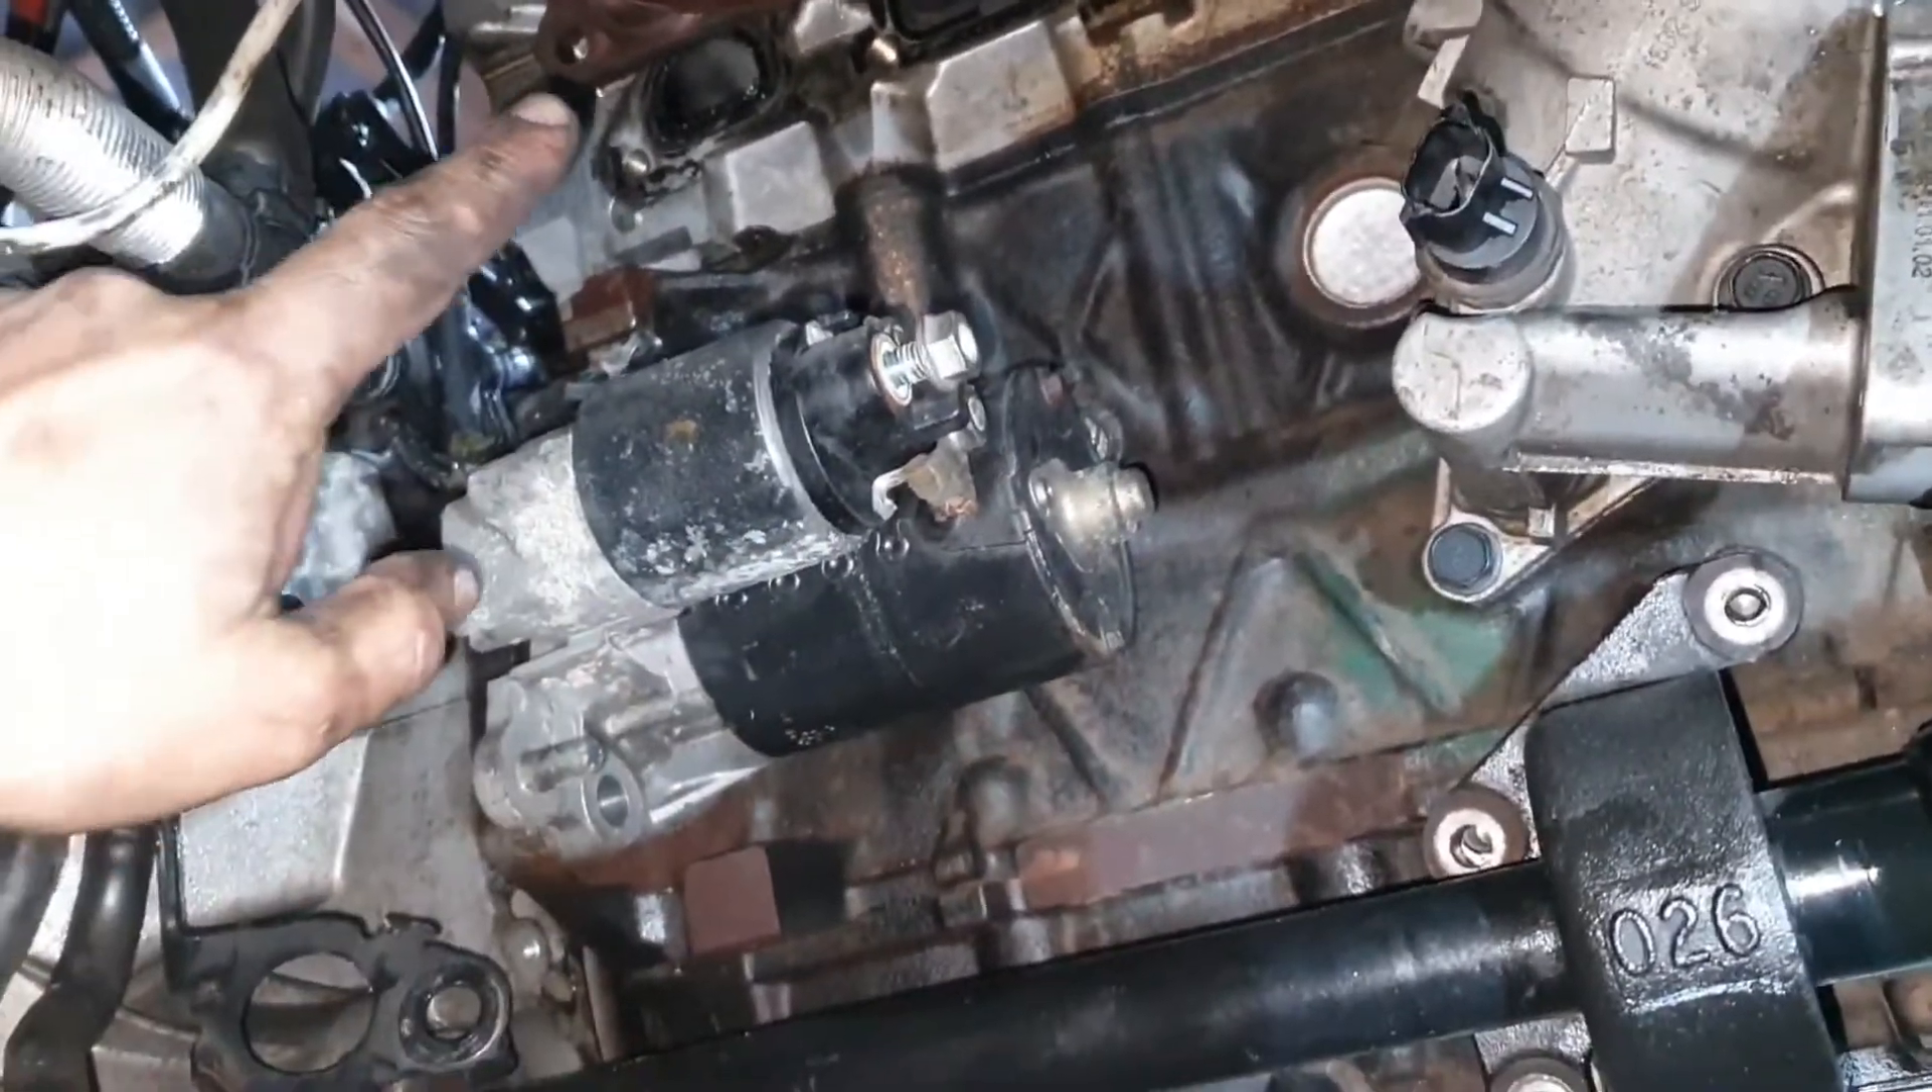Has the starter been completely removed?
No.